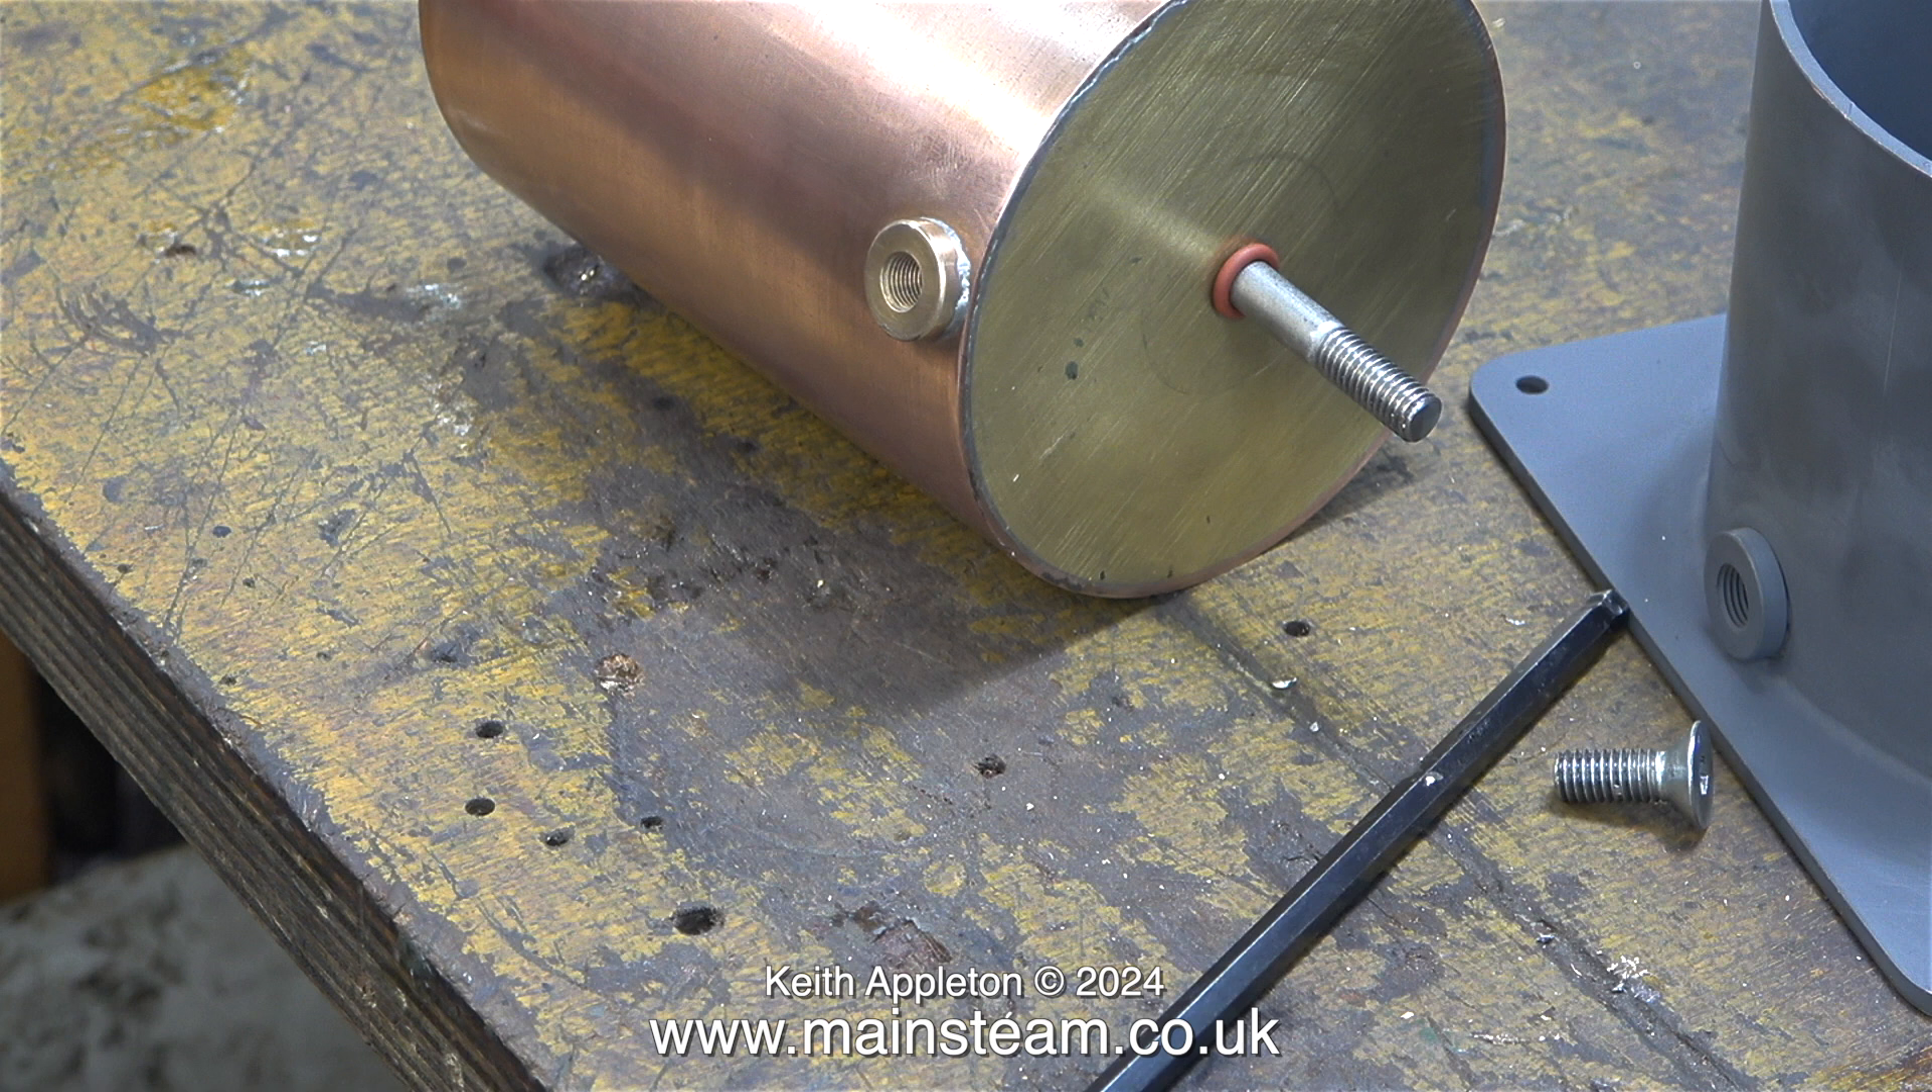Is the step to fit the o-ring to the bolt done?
Yes.